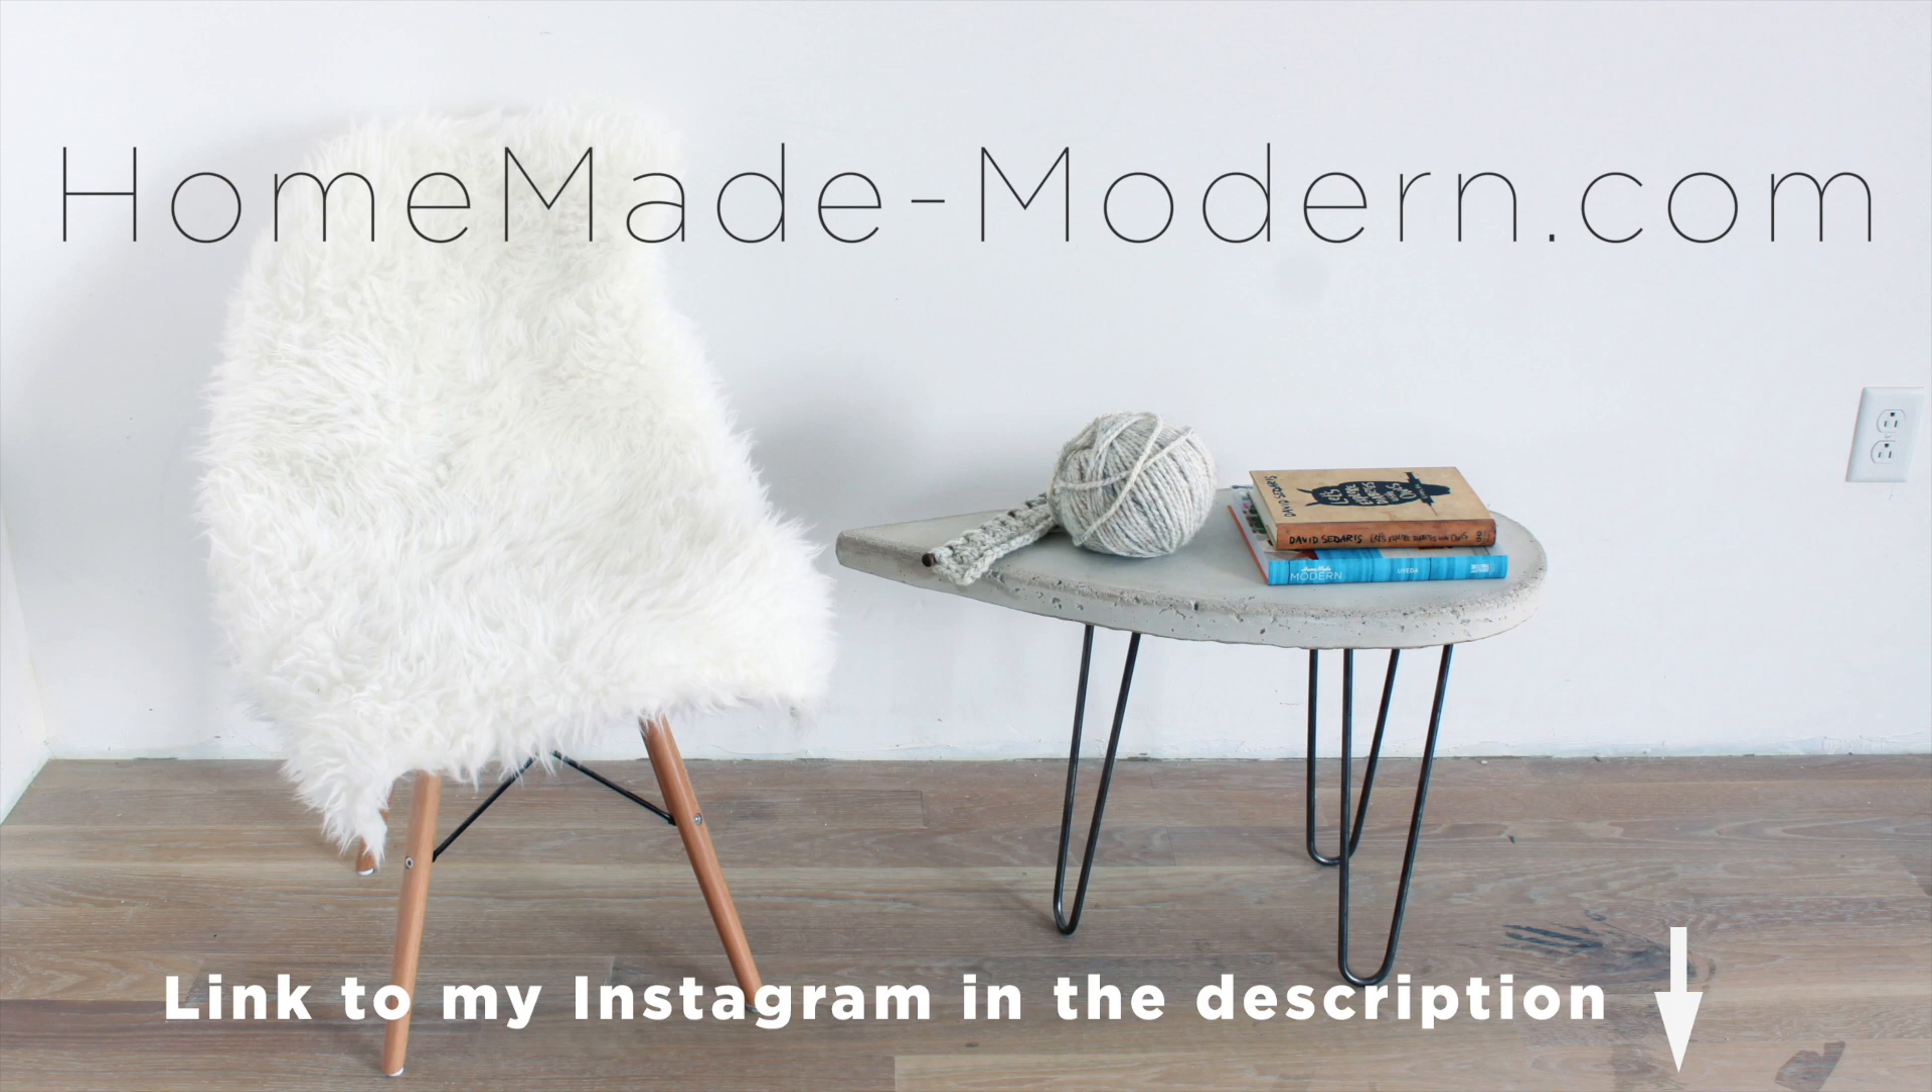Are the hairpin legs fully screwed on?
Yes.